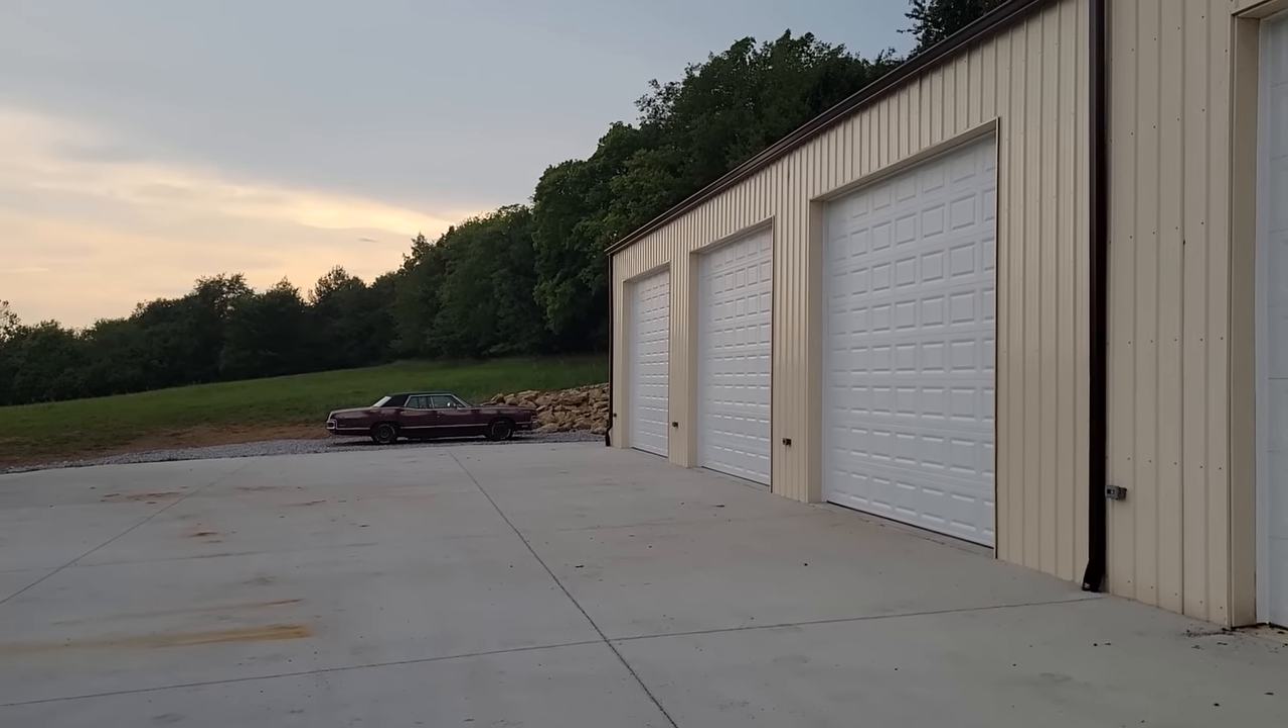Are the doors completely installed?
Yes.